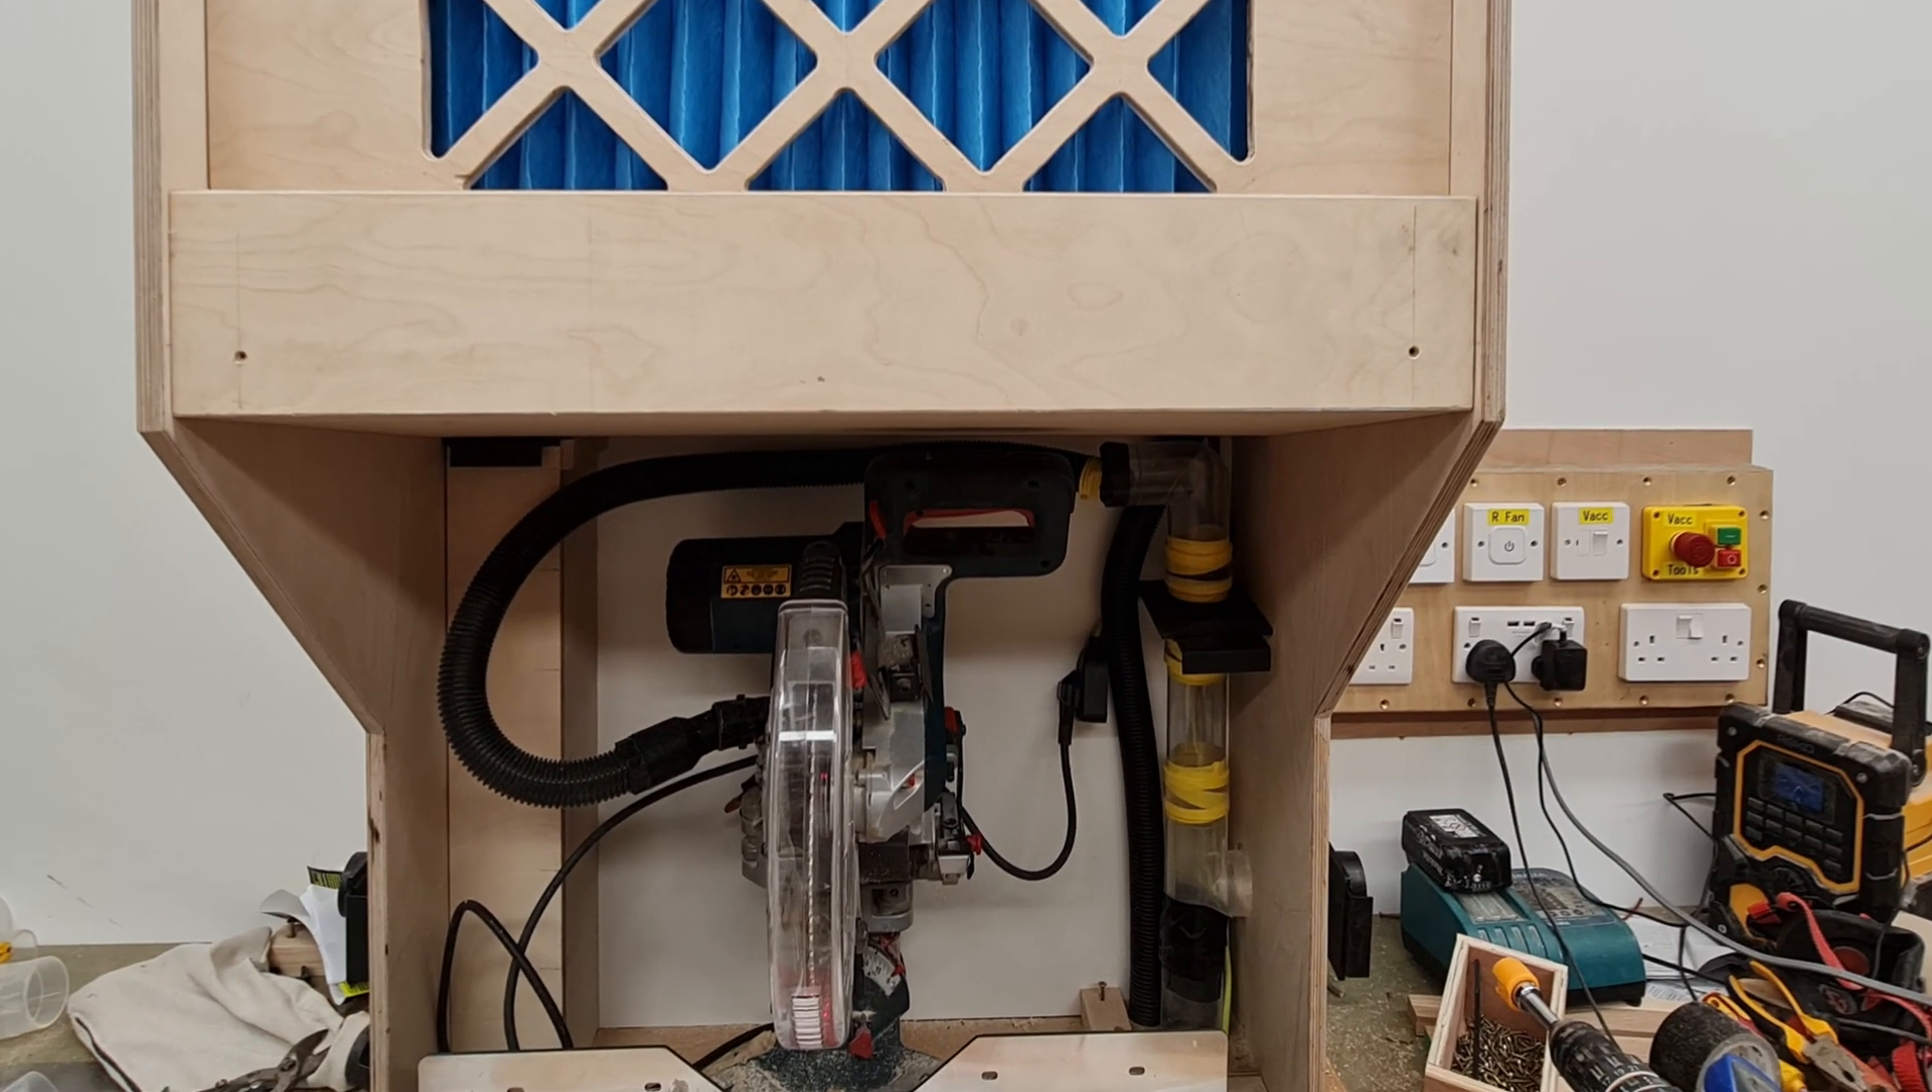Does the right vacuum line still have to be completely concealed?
Yes.